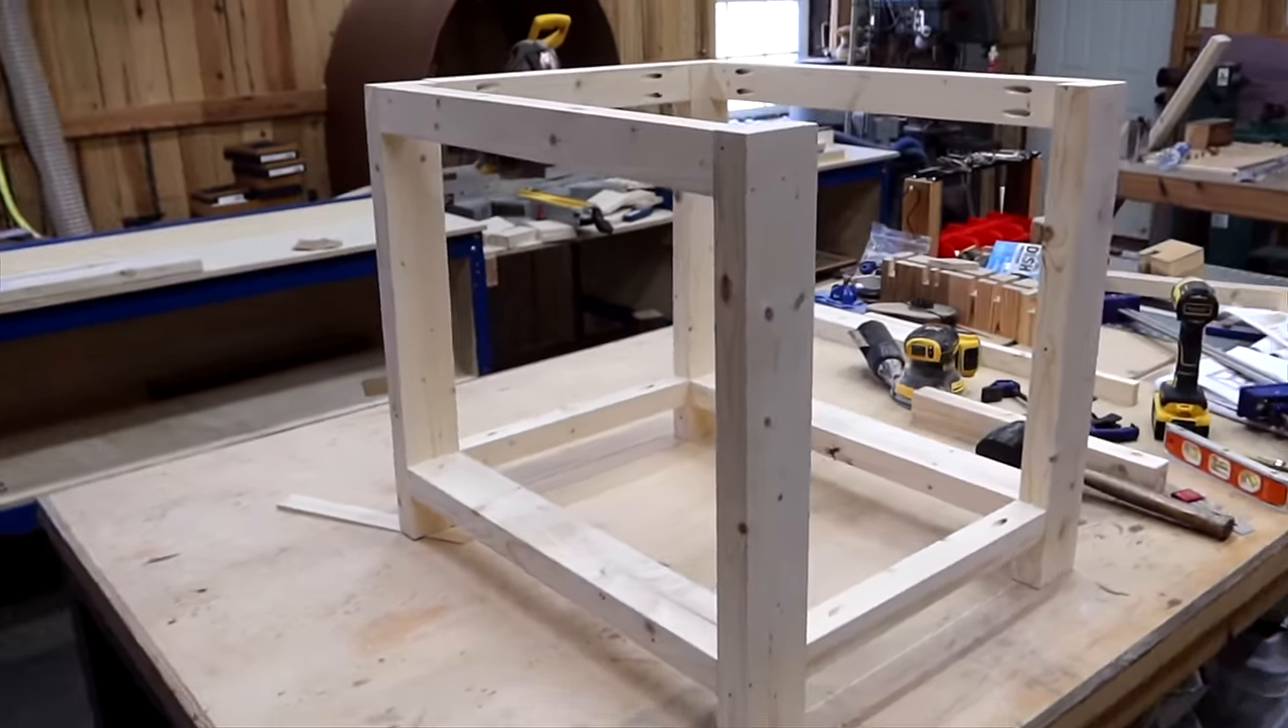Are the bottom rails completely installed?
Yes.